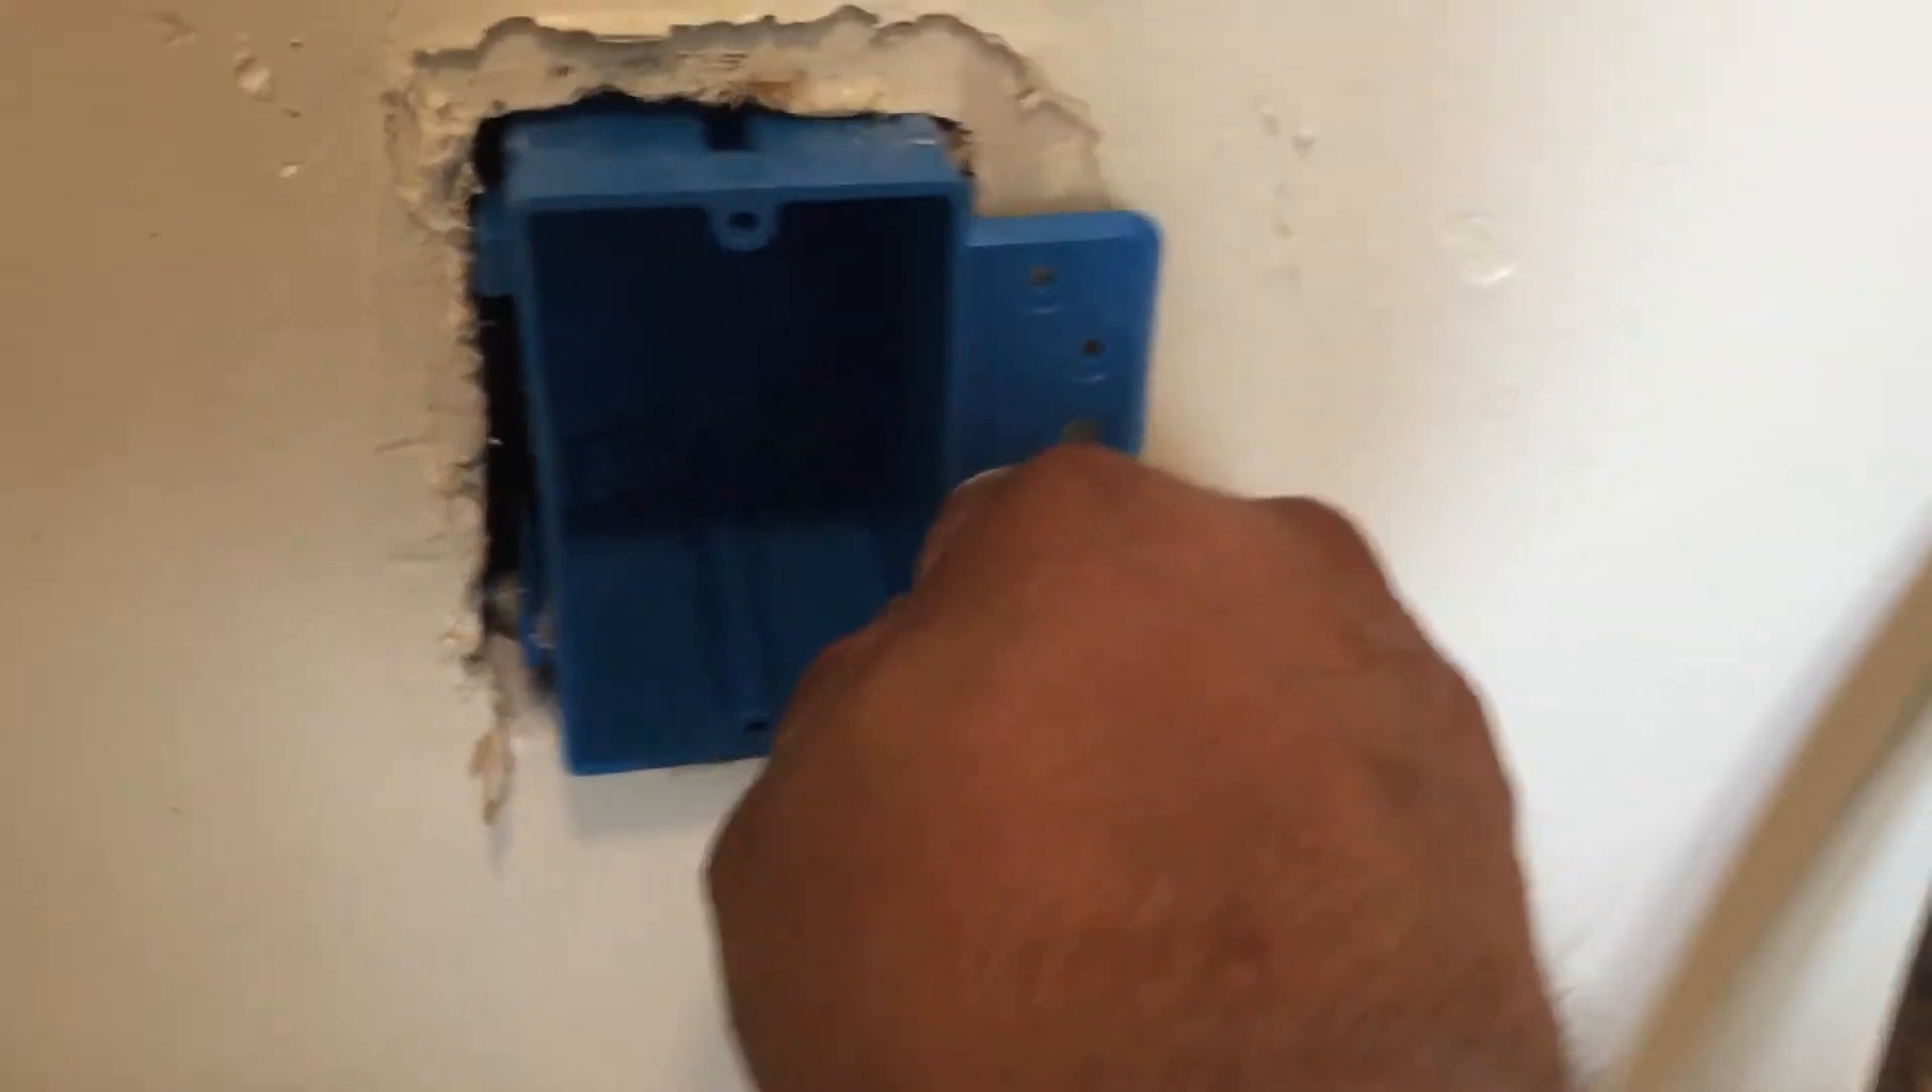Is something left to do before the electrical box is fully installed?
Yes.